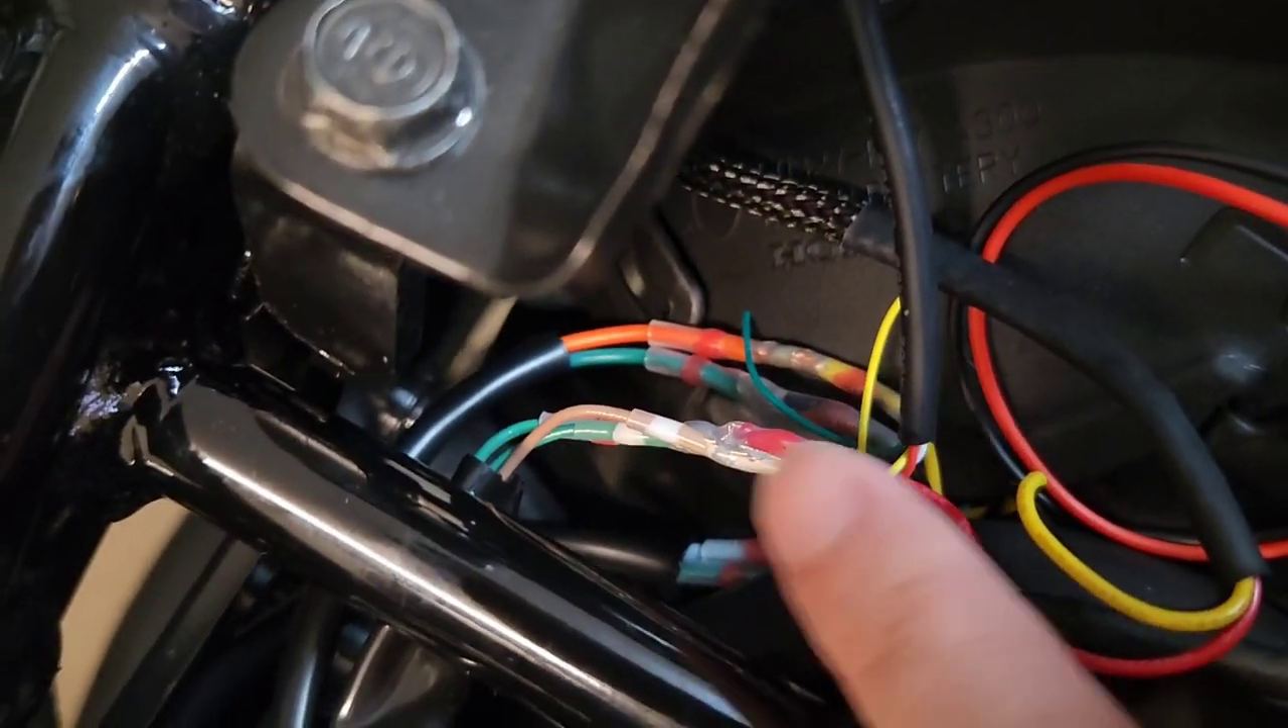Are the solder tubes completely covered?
No.